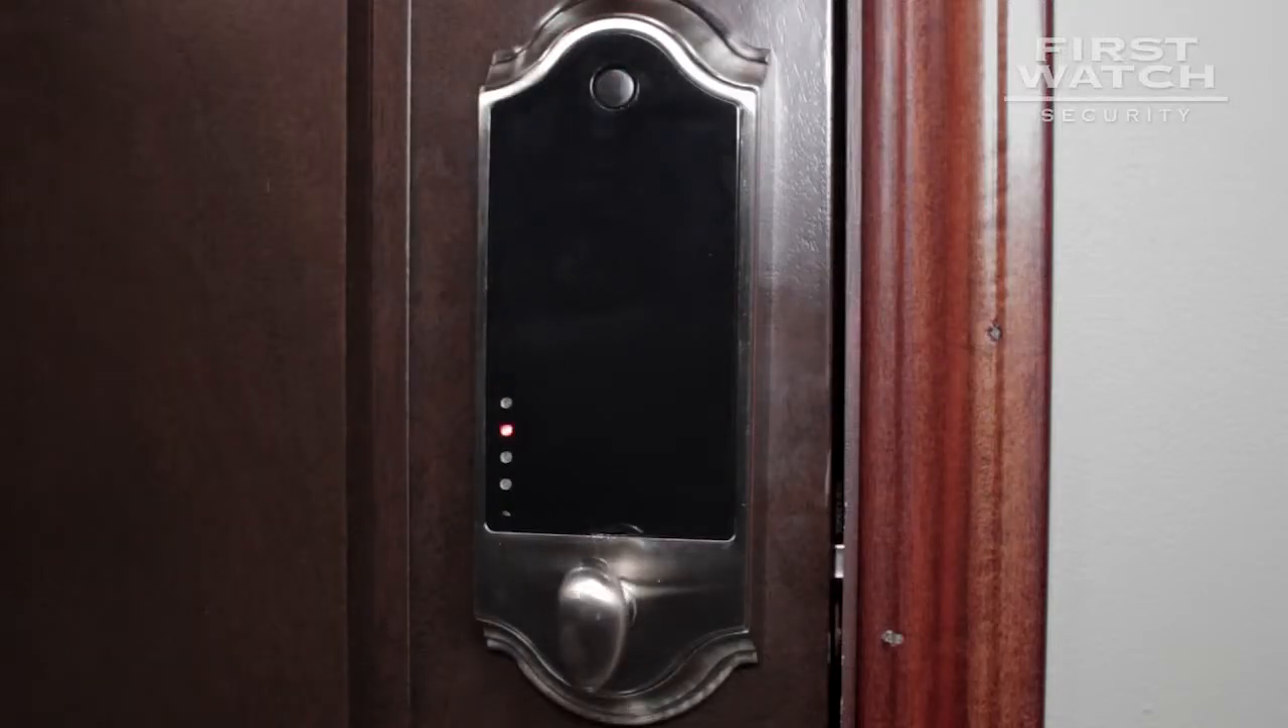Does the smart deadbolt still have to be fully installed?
No.